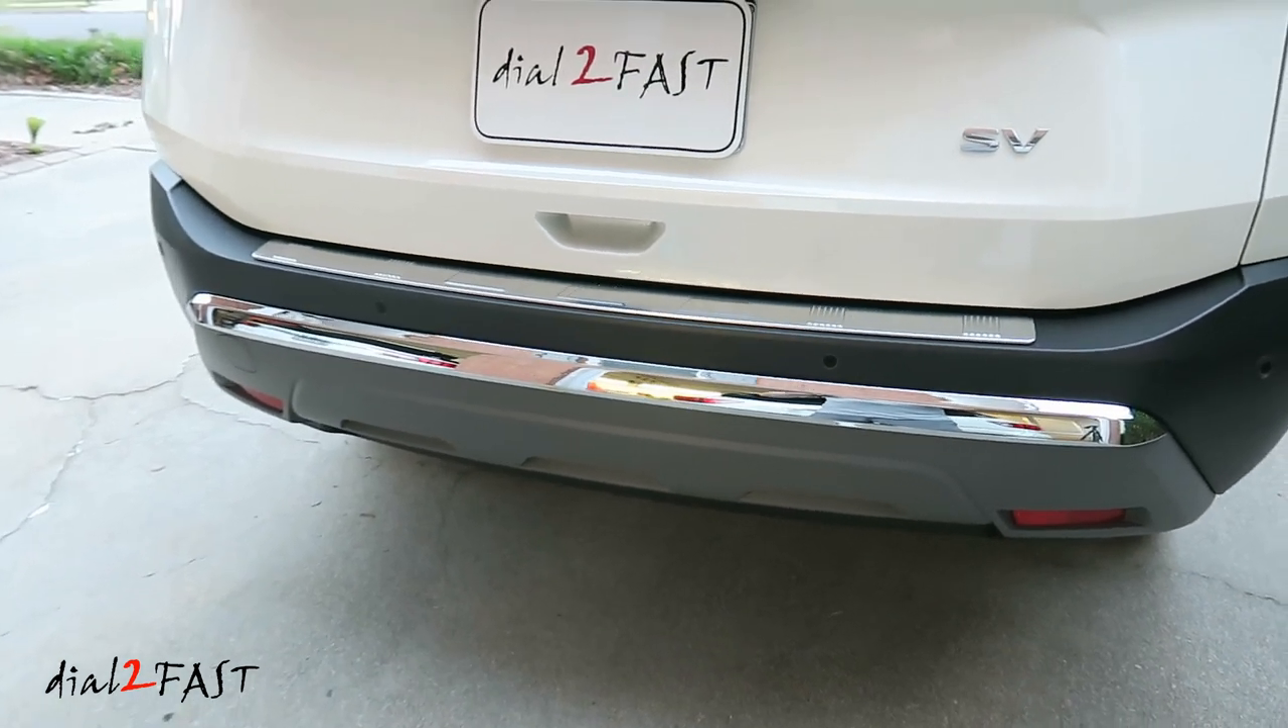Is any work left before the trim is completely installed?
No.